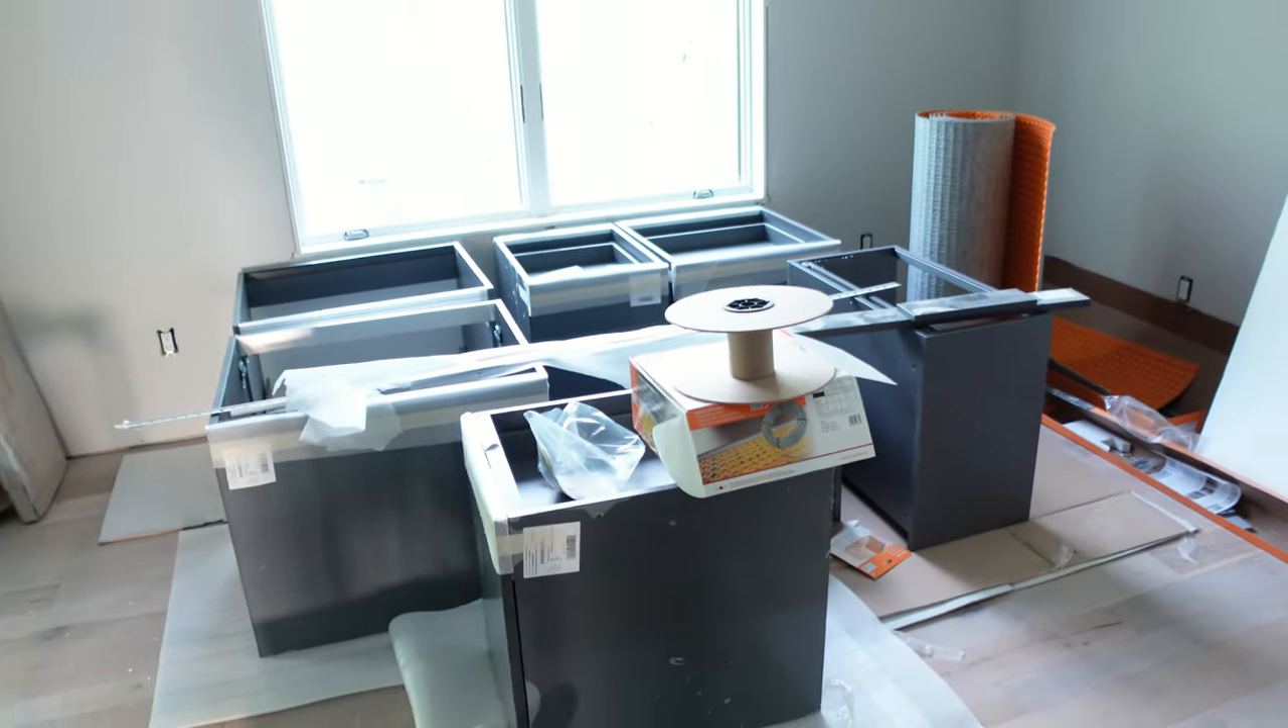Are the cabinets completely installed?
No.